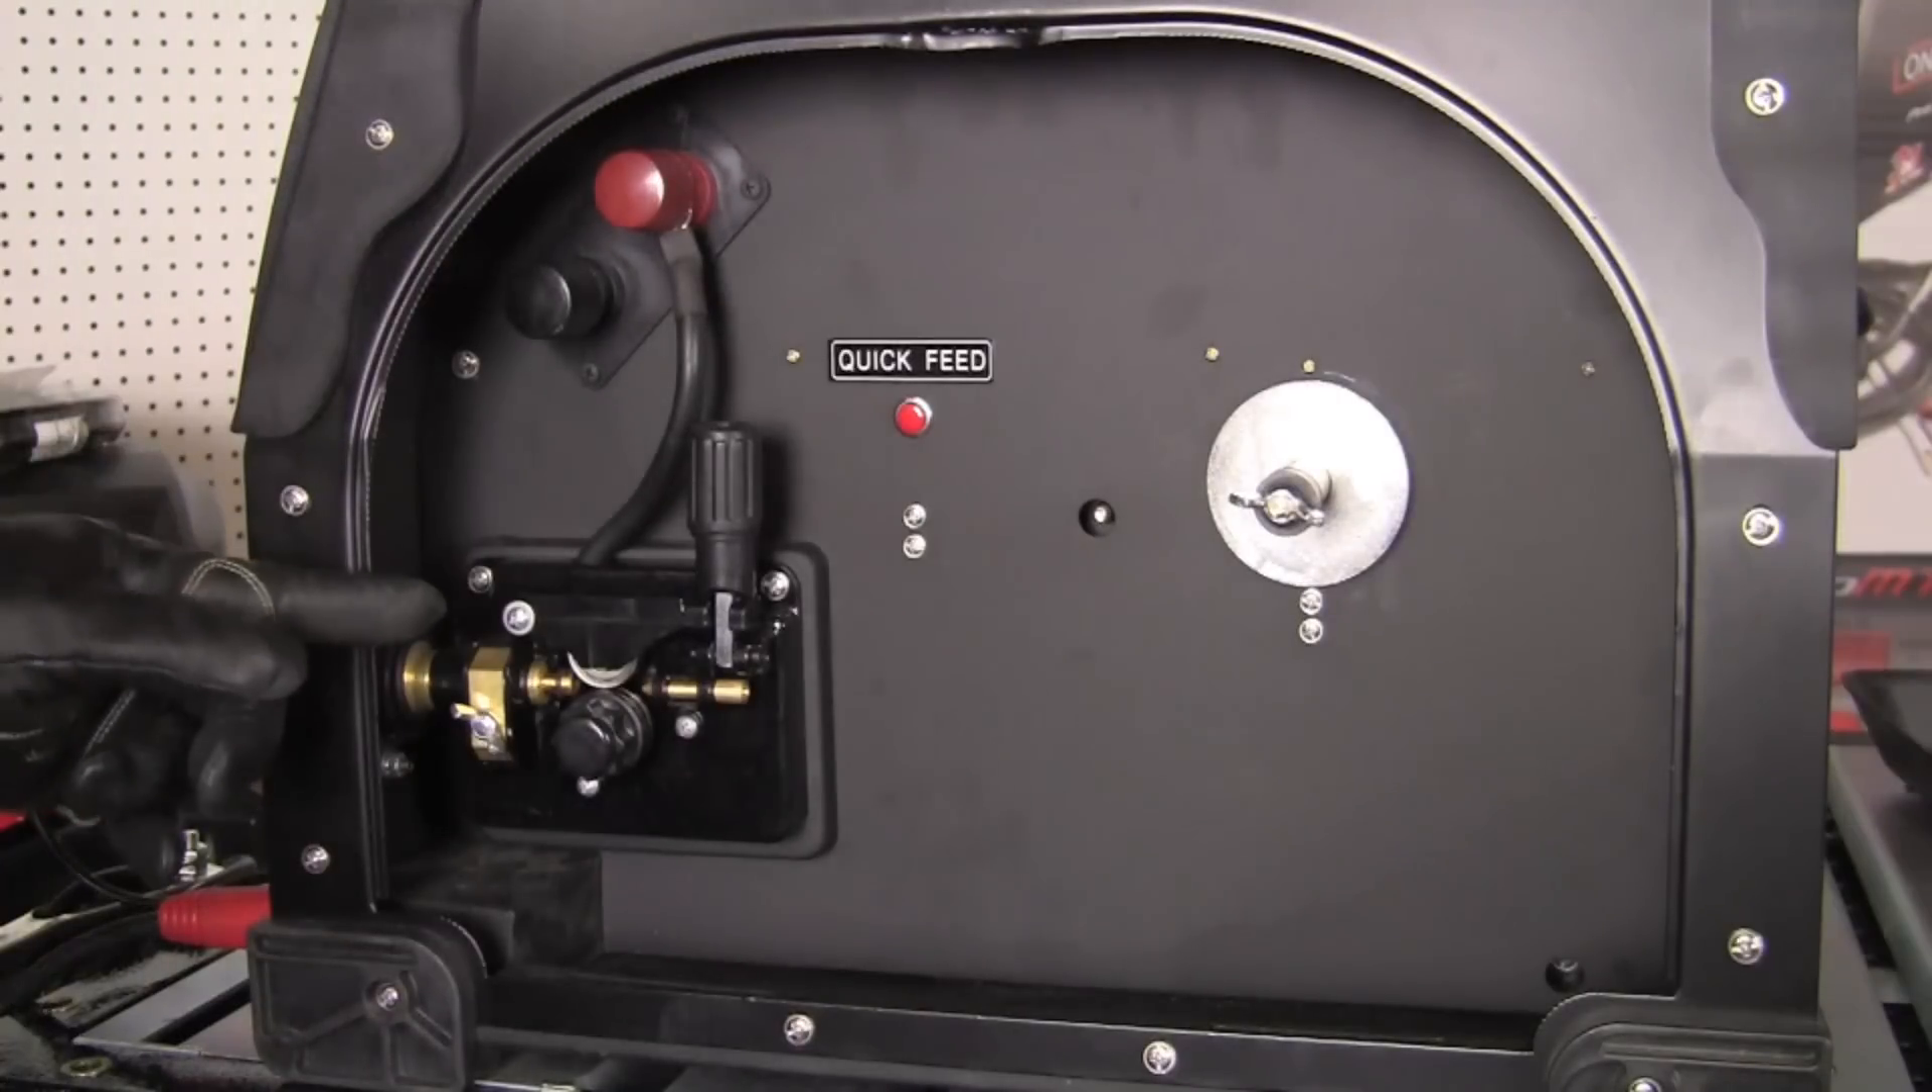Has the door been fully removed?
Yes.